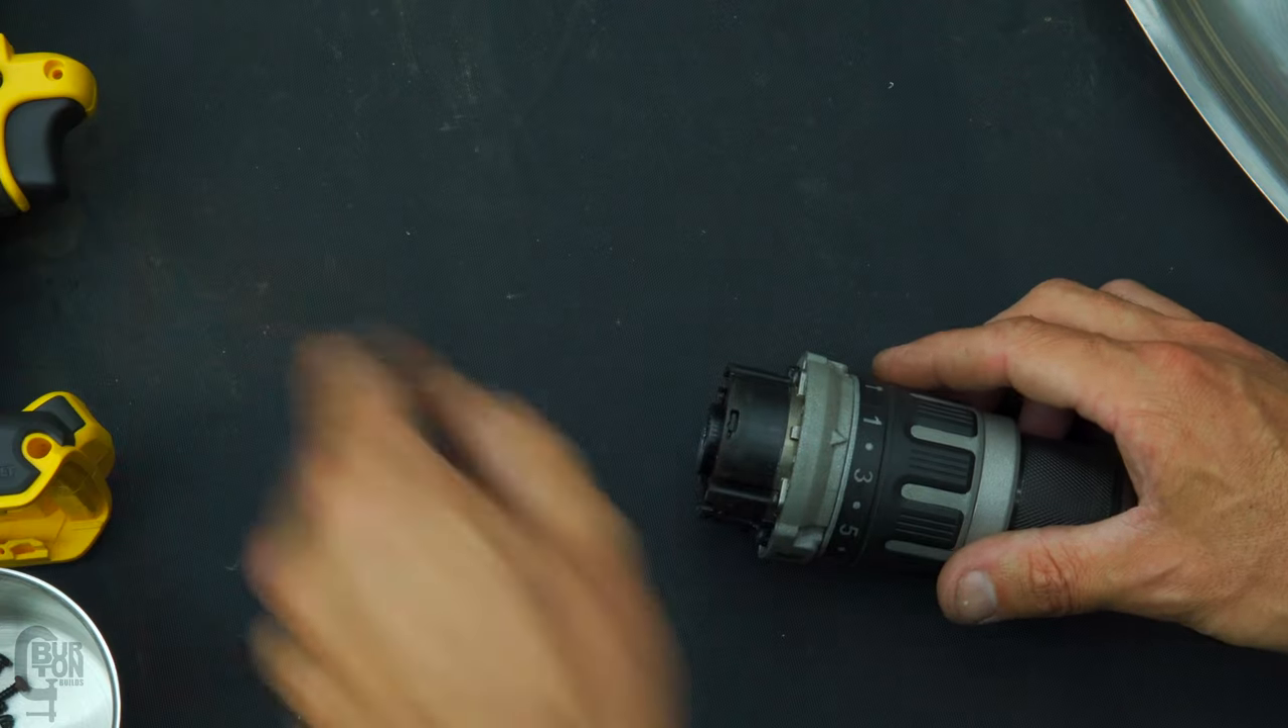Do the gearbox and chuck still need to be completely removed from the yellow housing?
No.